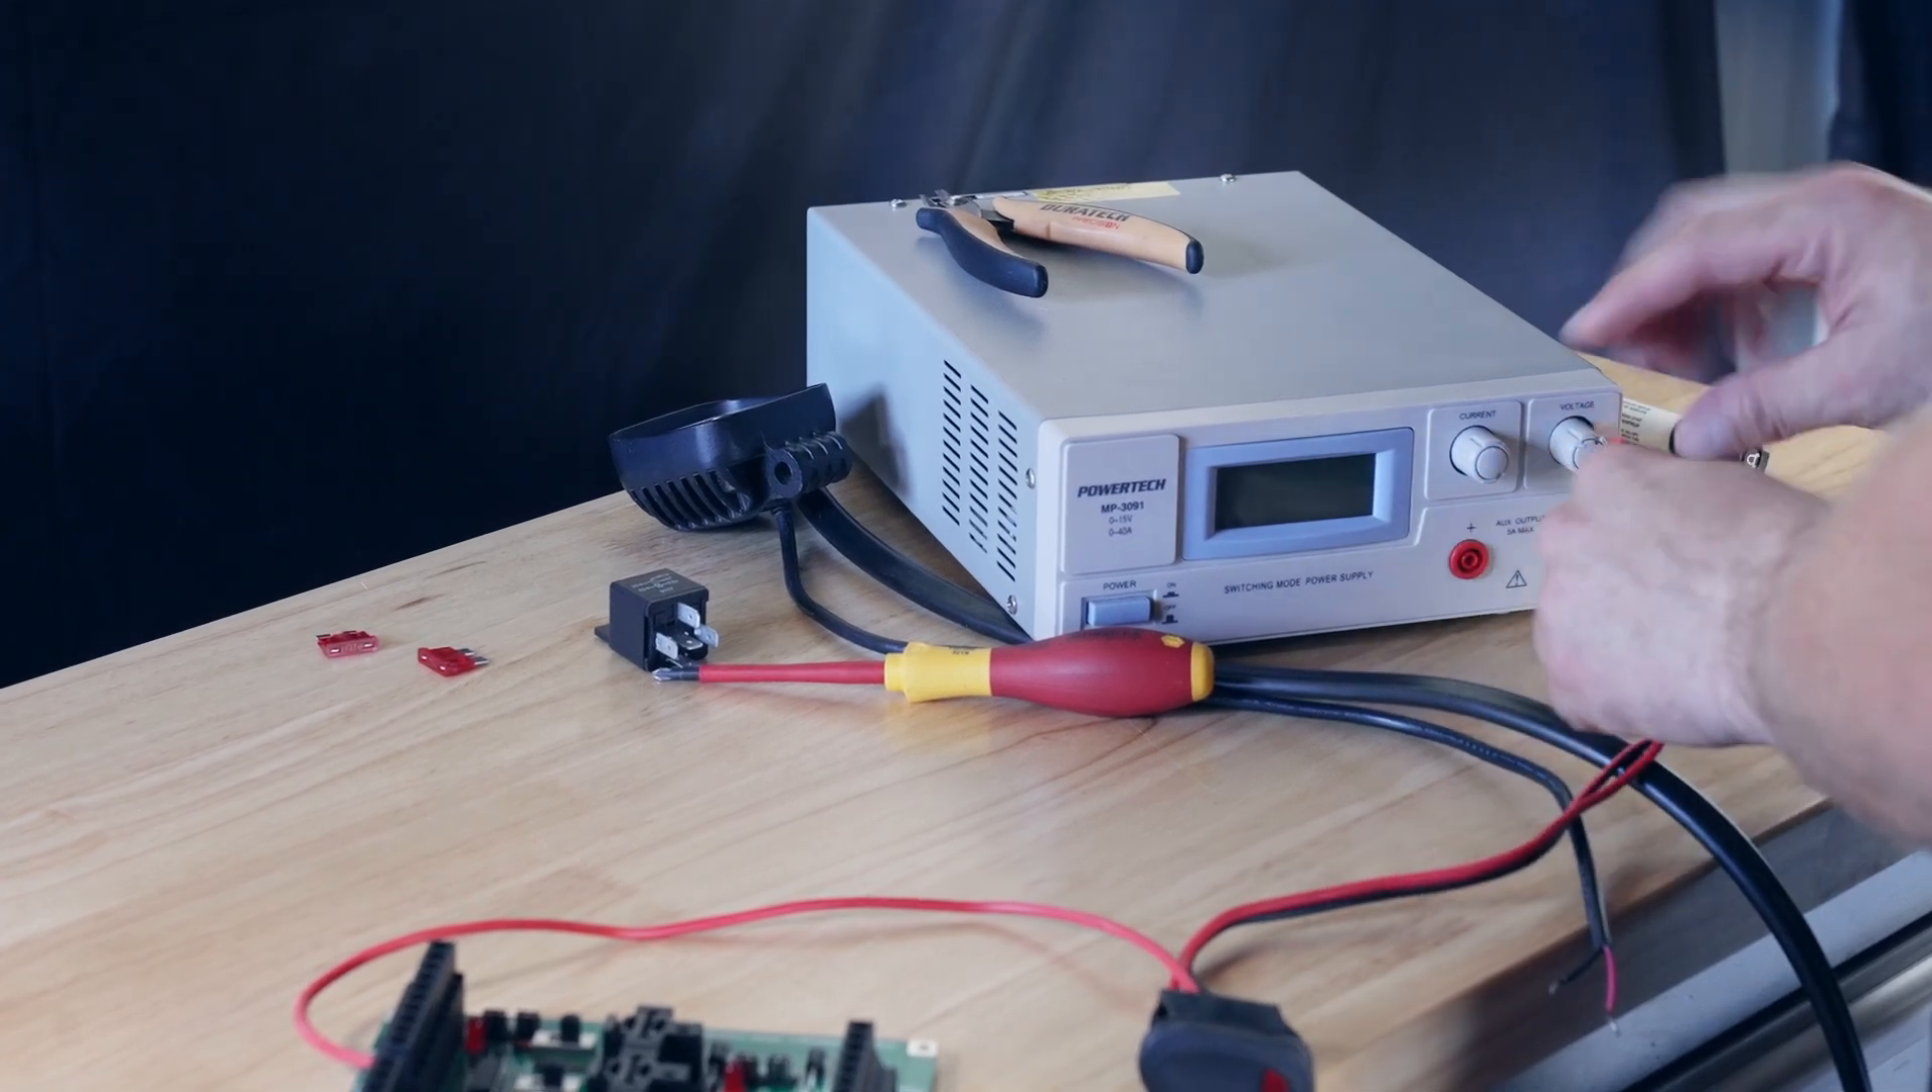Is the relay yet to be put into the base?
Yes.